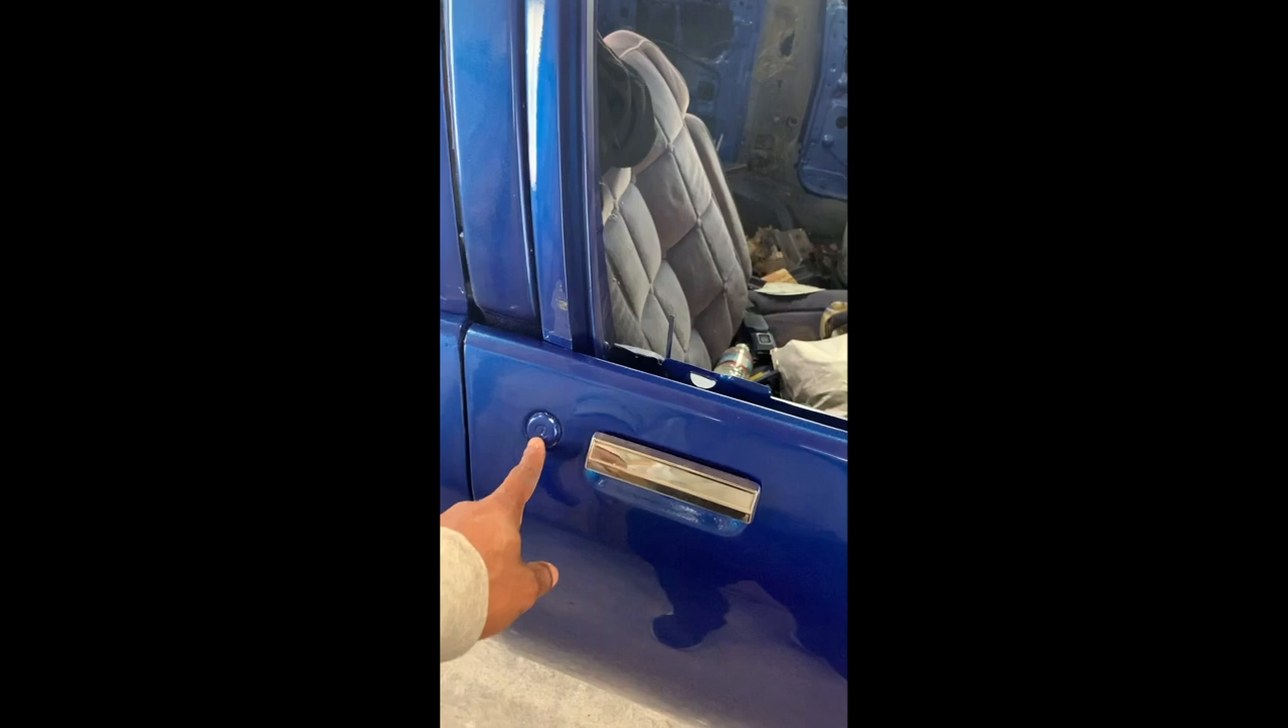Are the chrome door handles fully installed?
Yes.